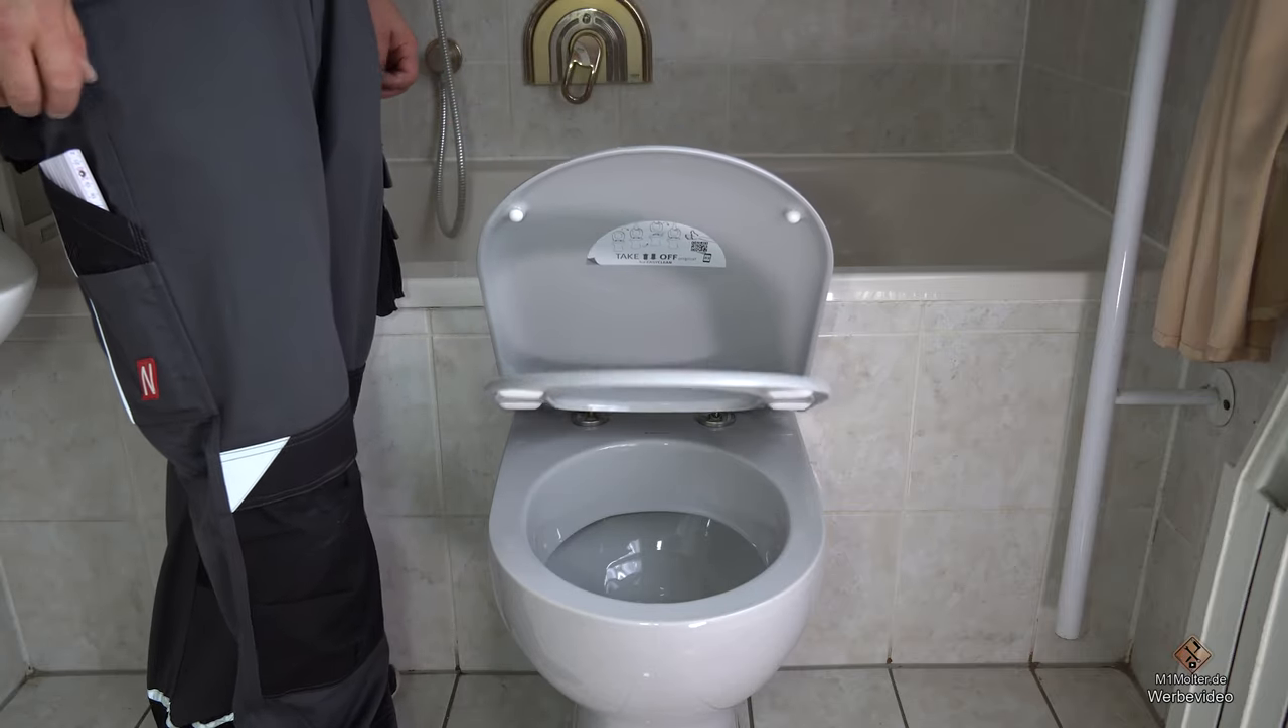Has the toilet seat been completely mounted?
Yes.